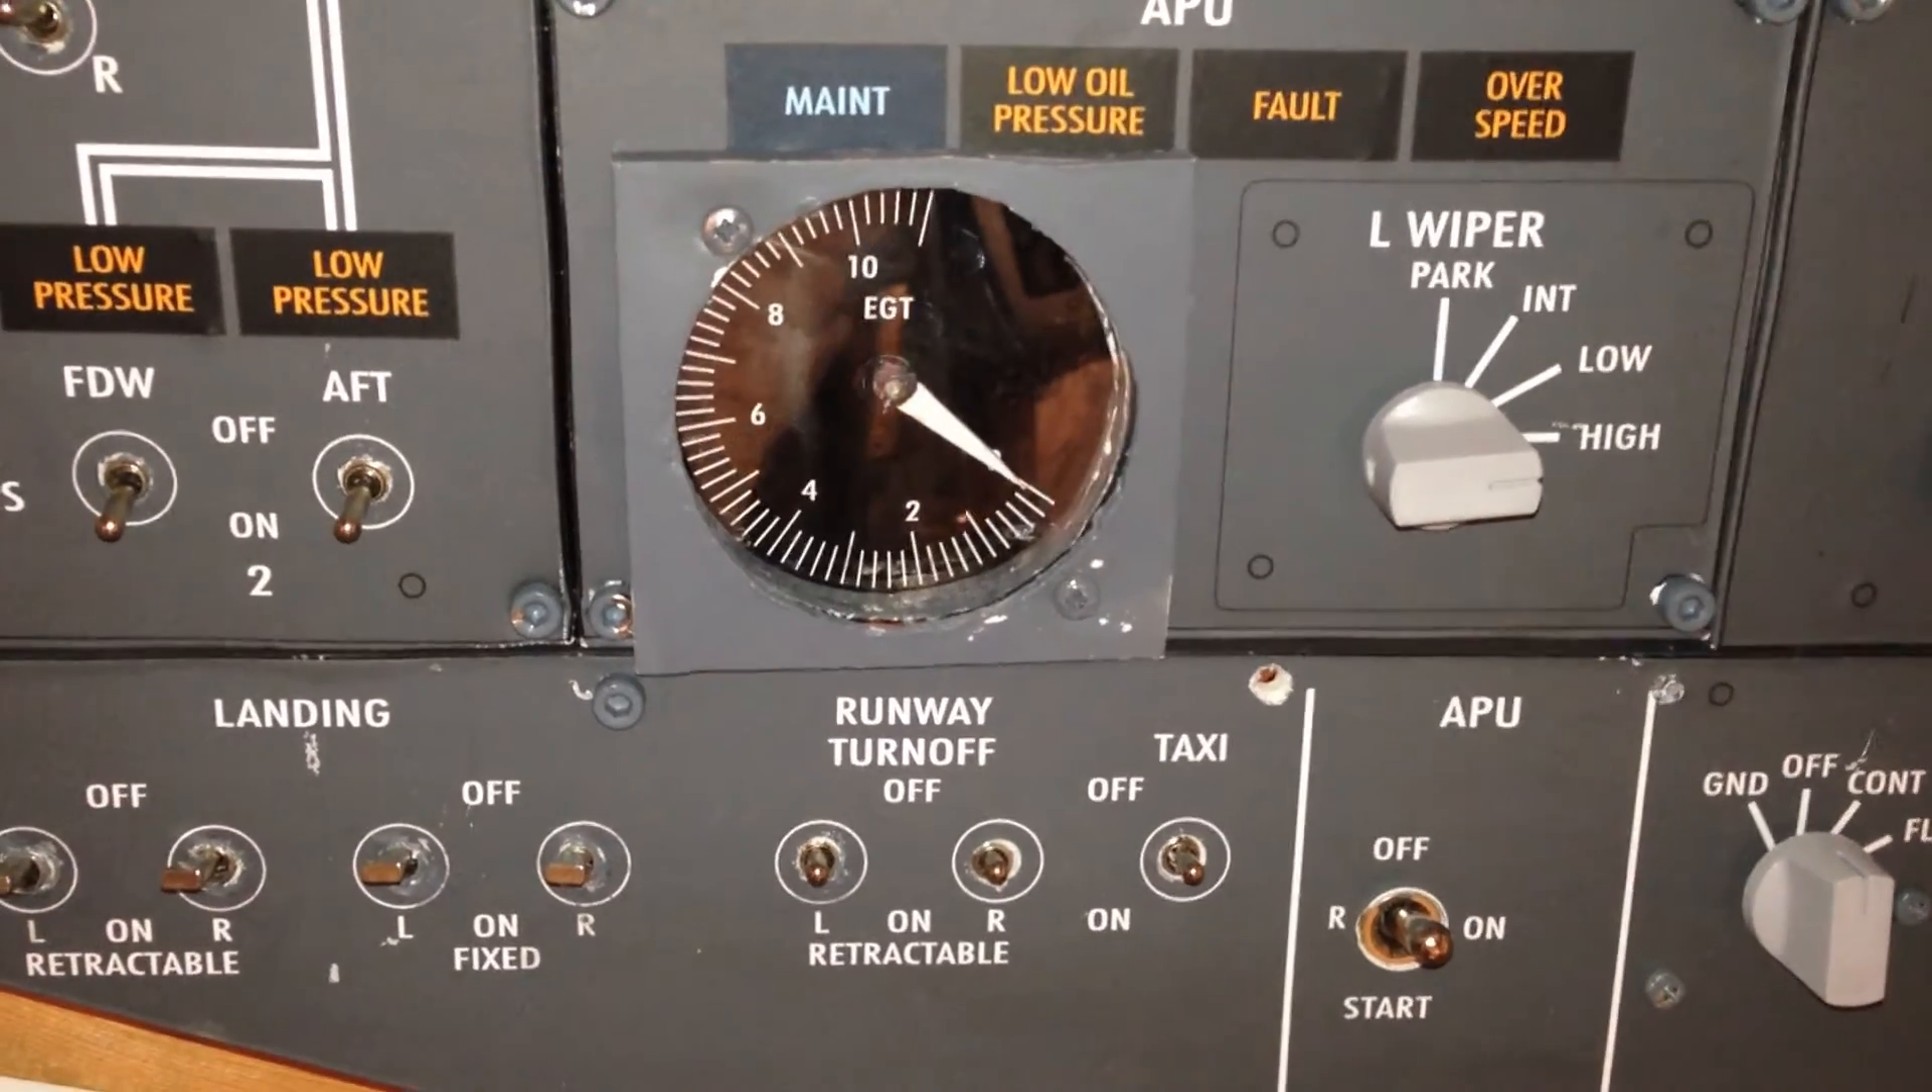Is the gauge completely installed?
Yes.